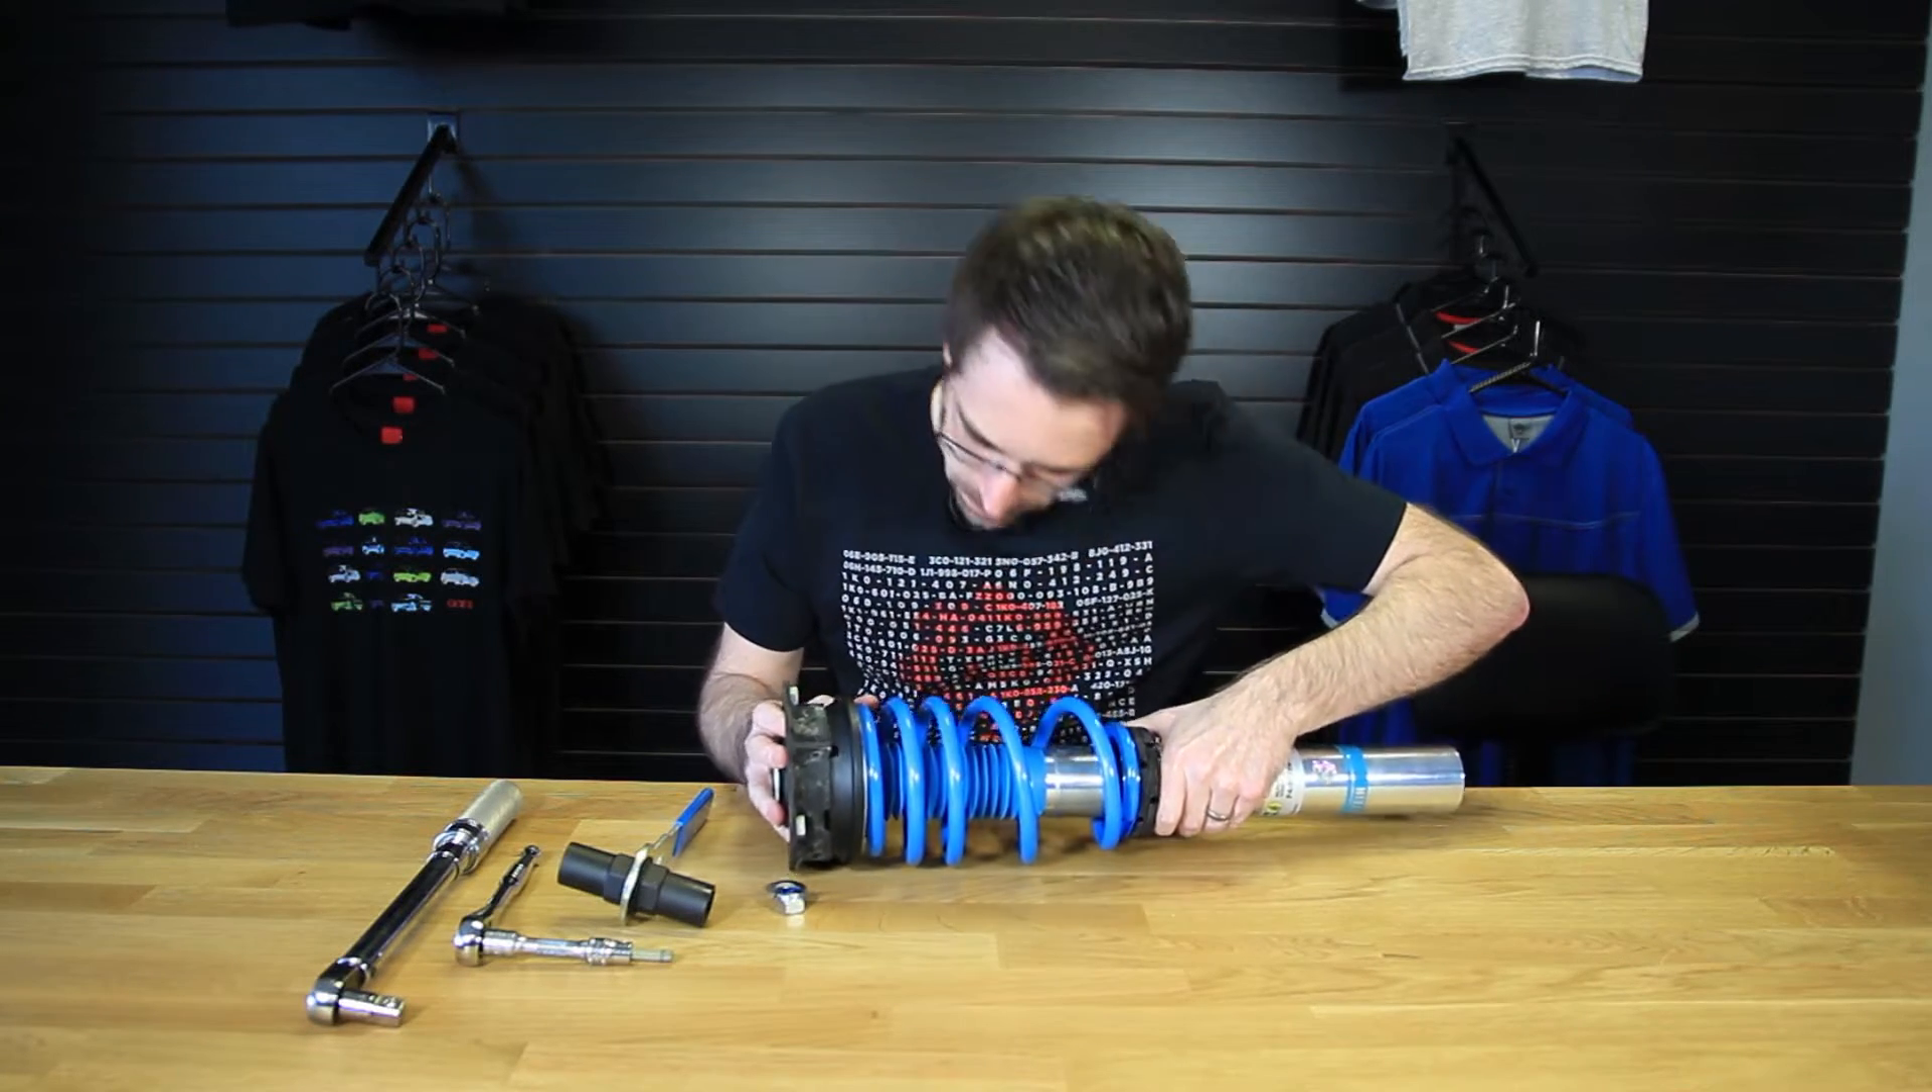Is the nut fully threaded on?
No.